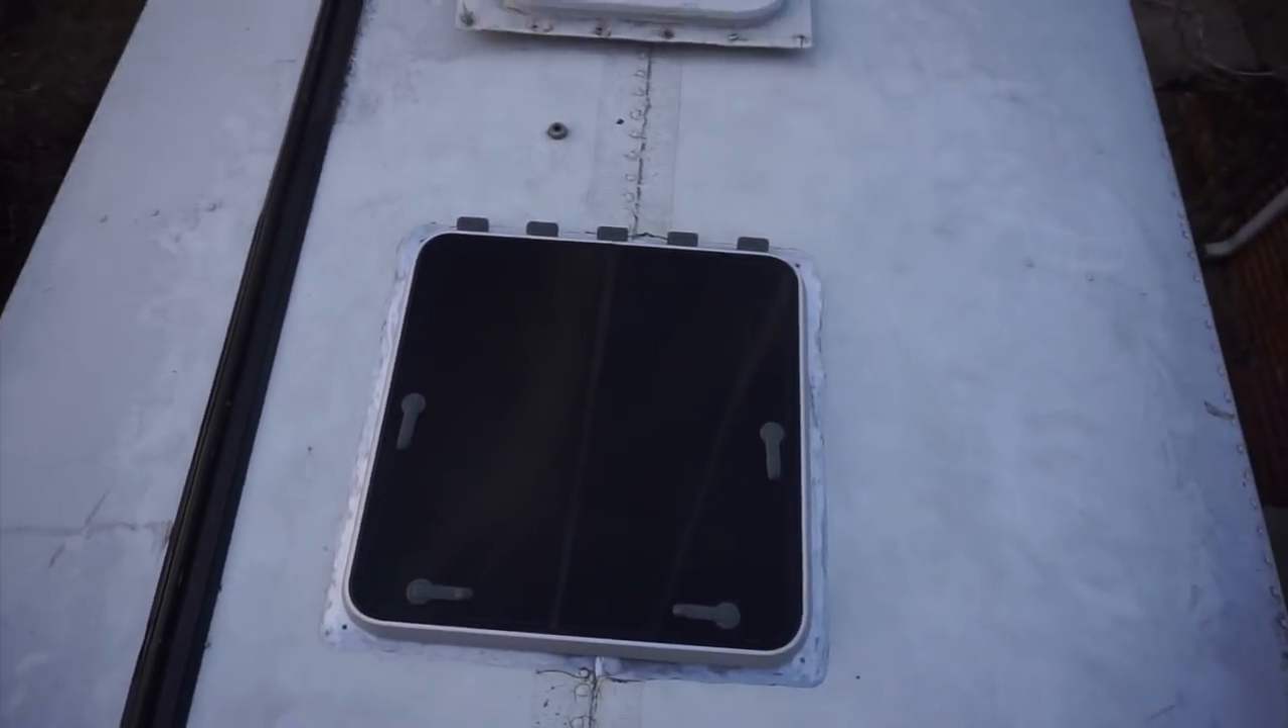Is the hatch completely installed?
Yes.